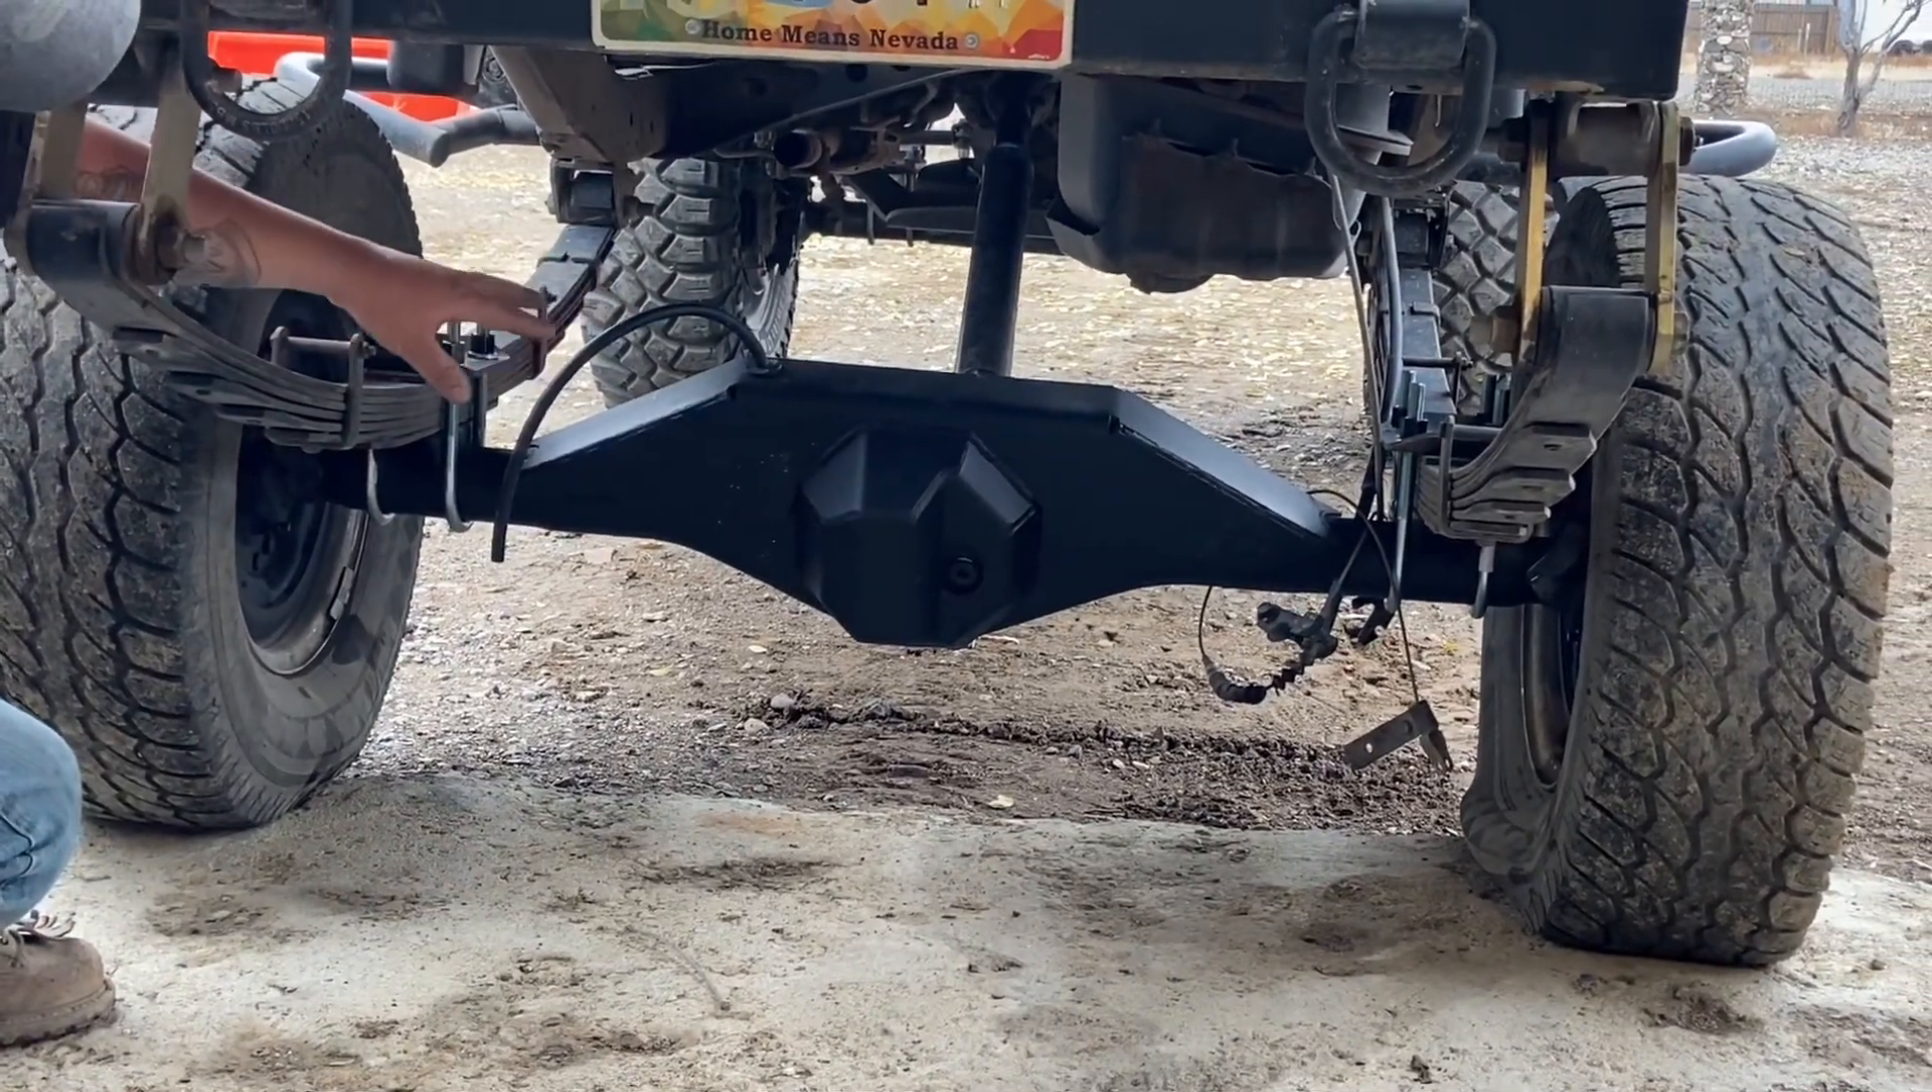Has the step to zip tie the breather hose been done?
No.